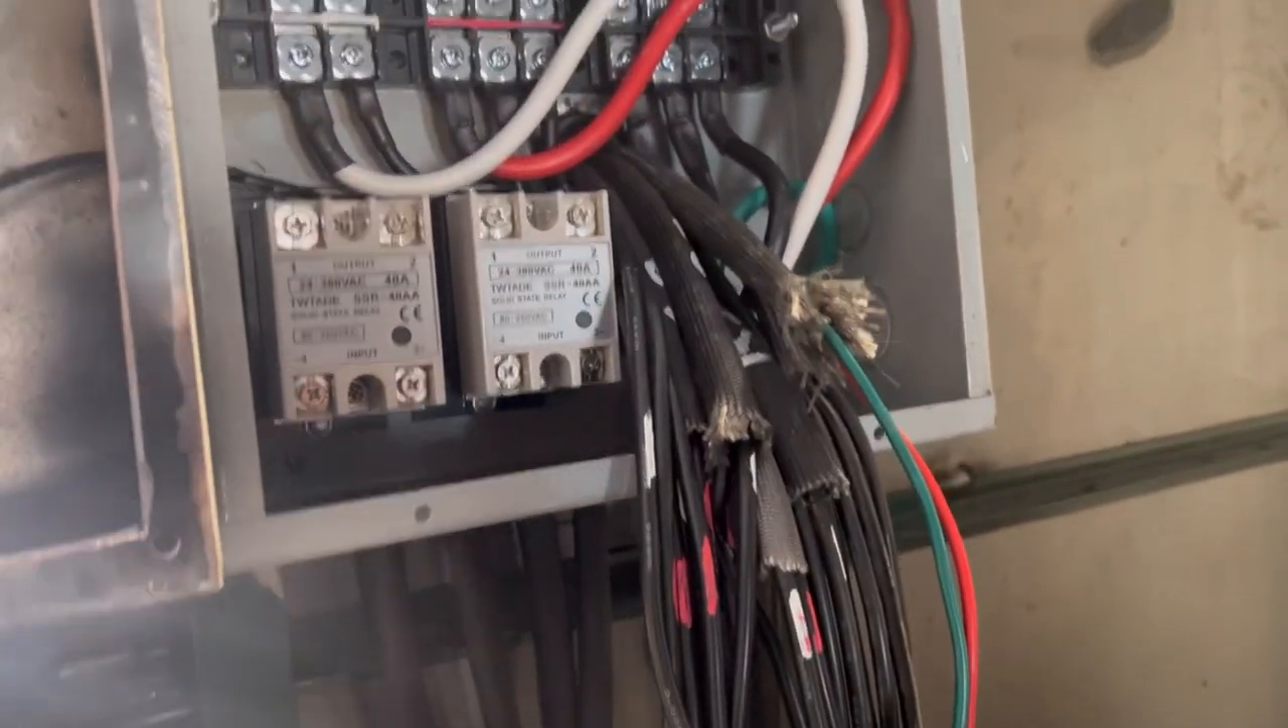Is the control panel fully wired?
No.